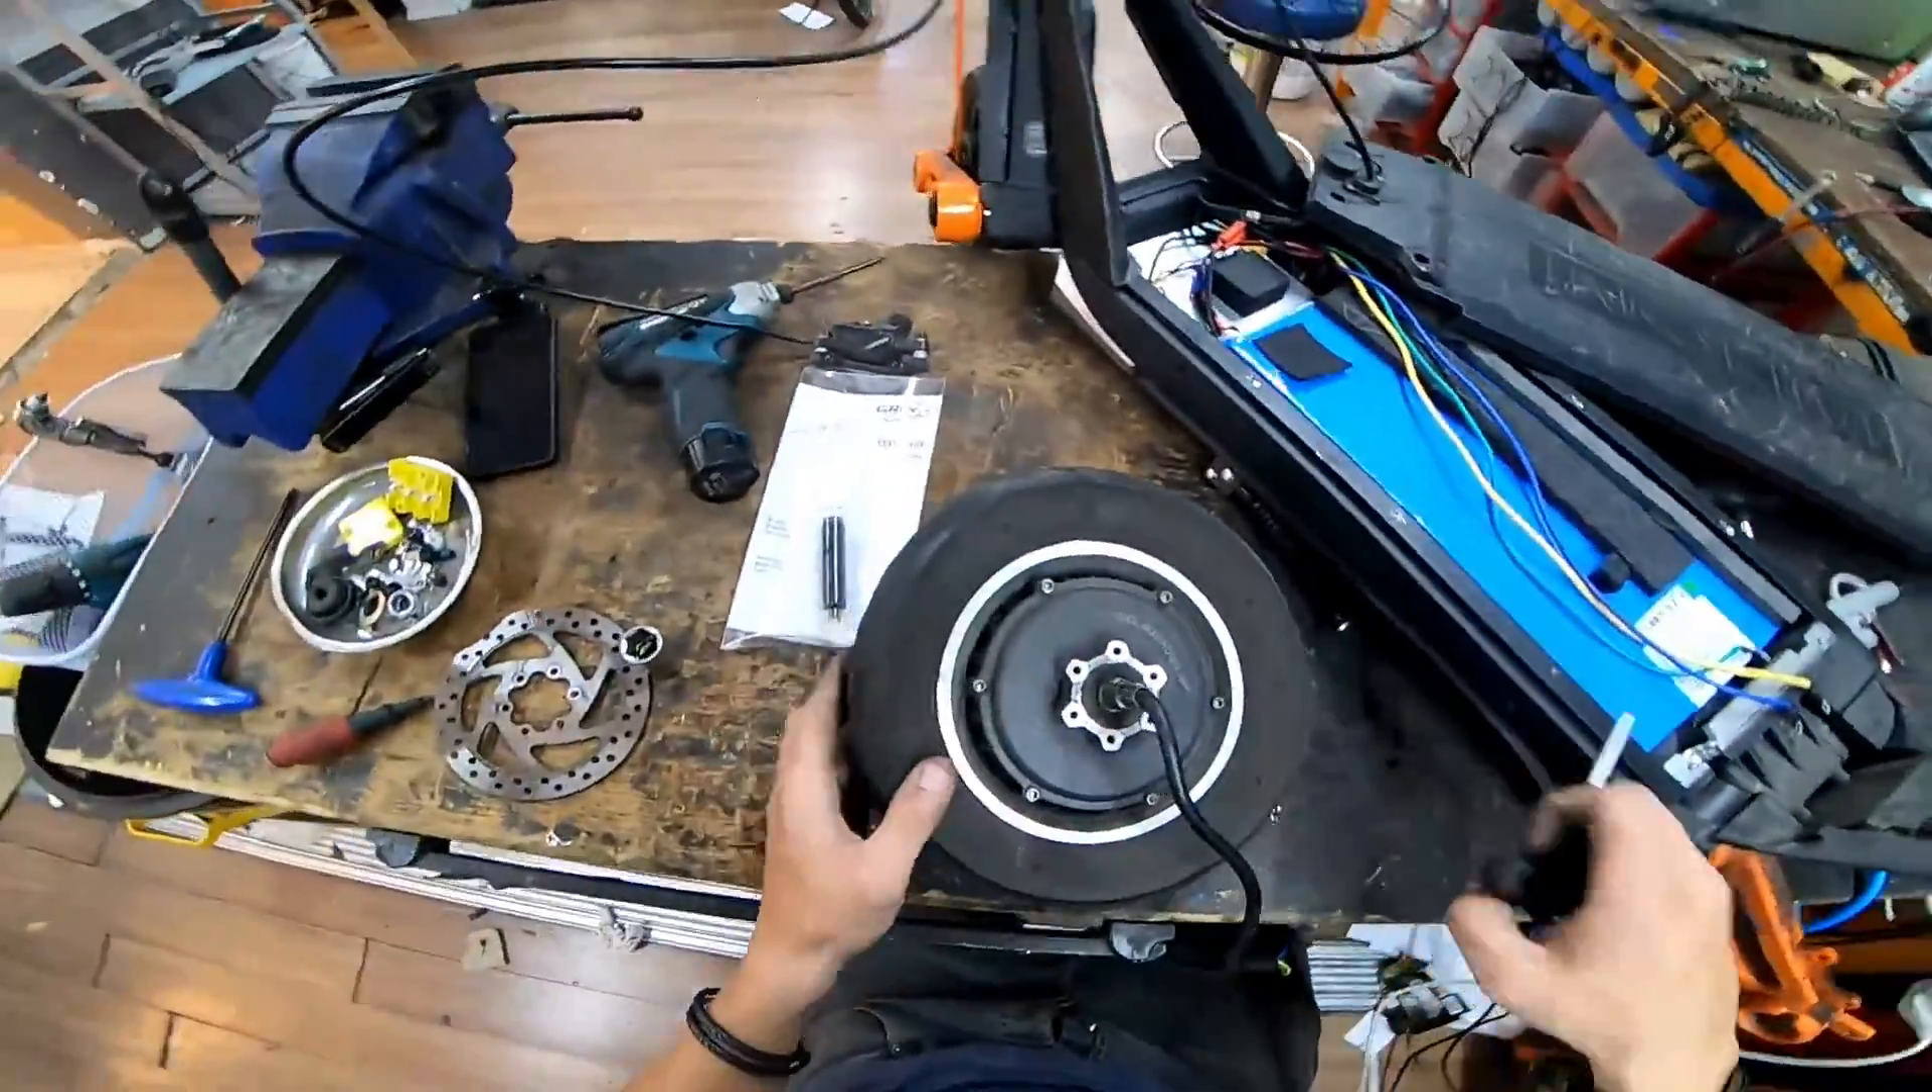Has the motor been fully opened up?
No.